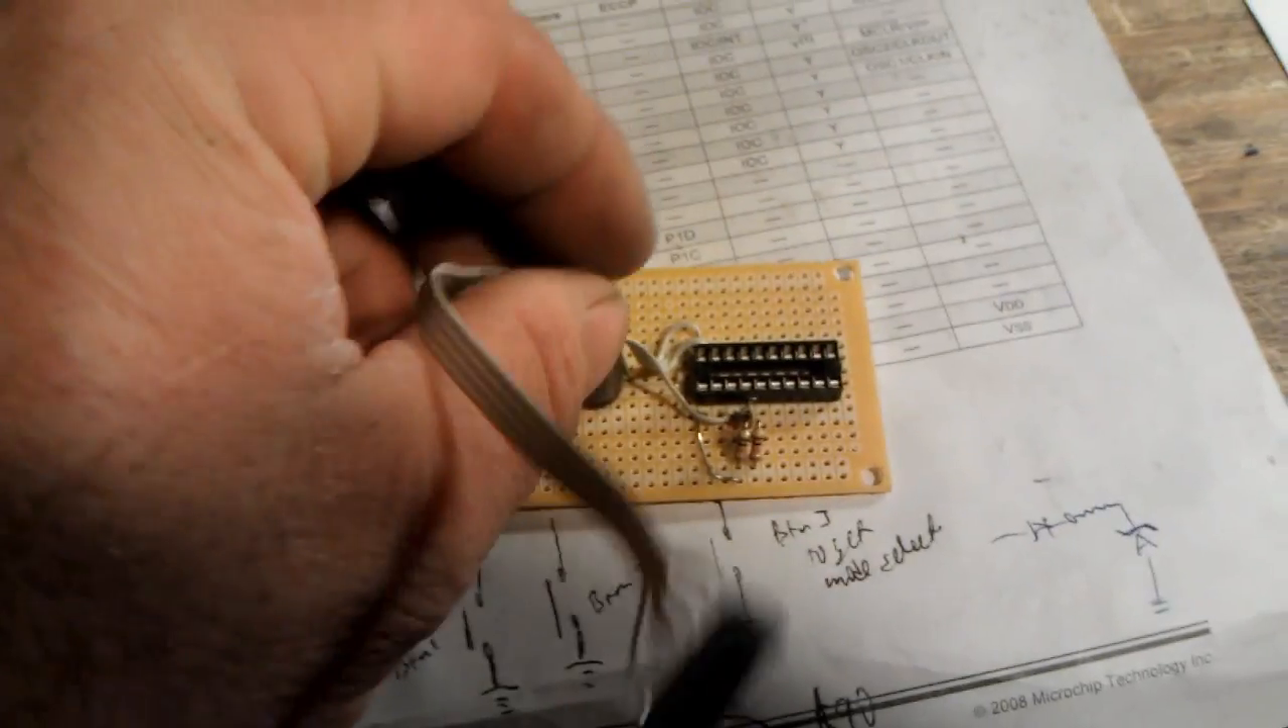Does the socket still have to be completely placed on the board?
No.